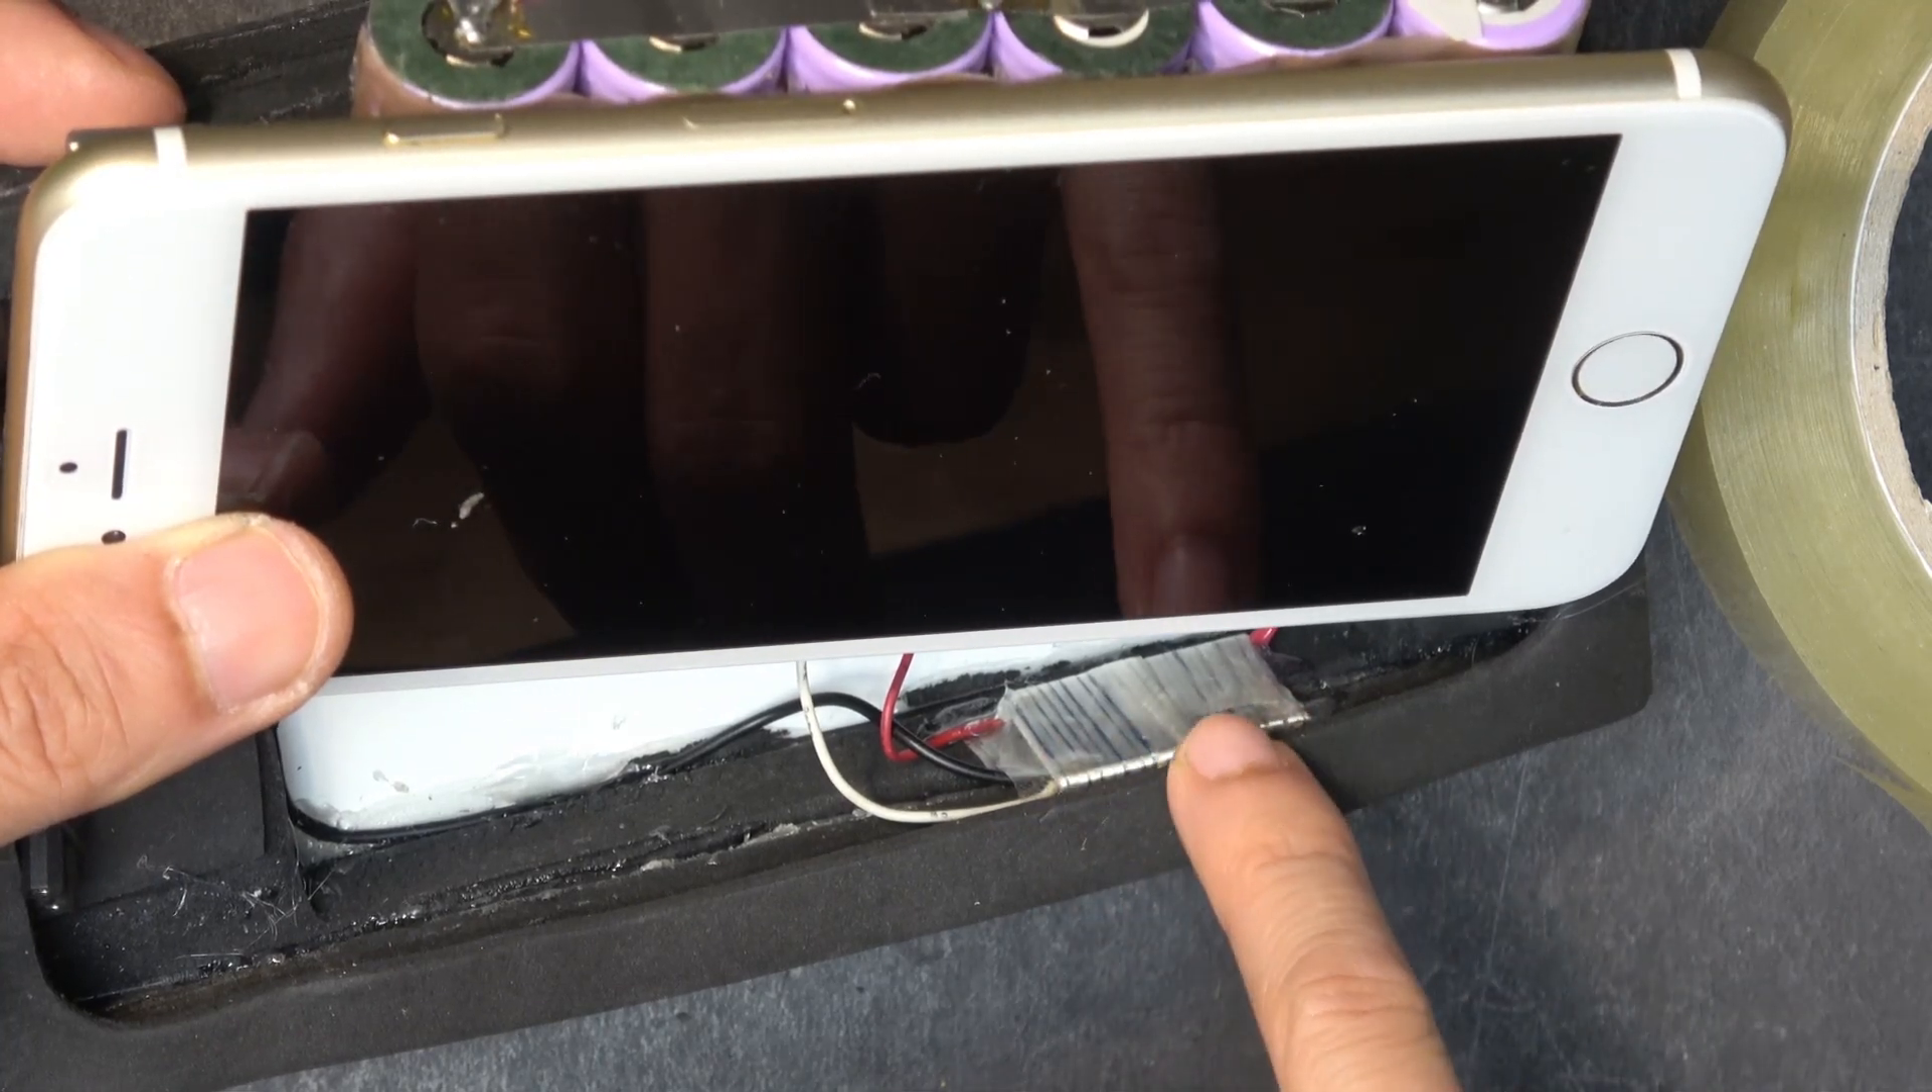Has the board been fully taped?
Yes.